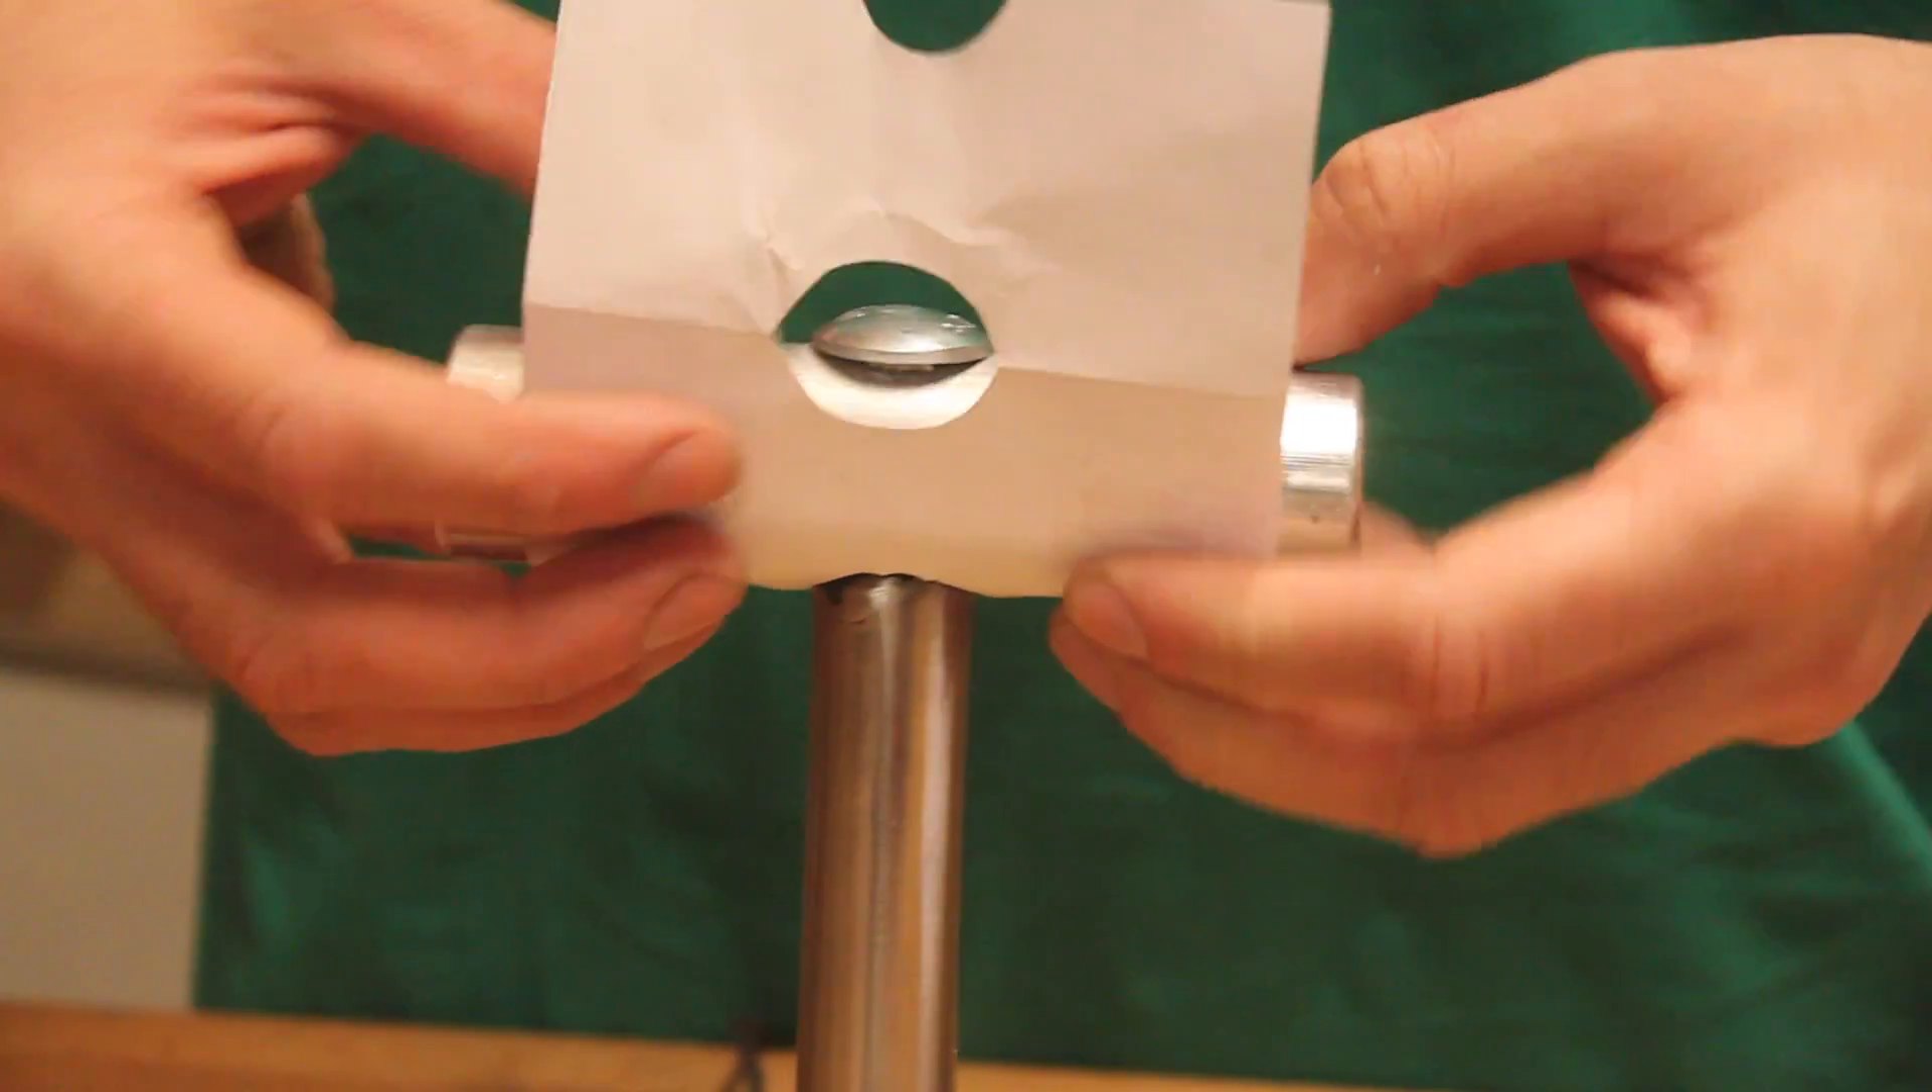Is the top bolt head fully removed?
No.